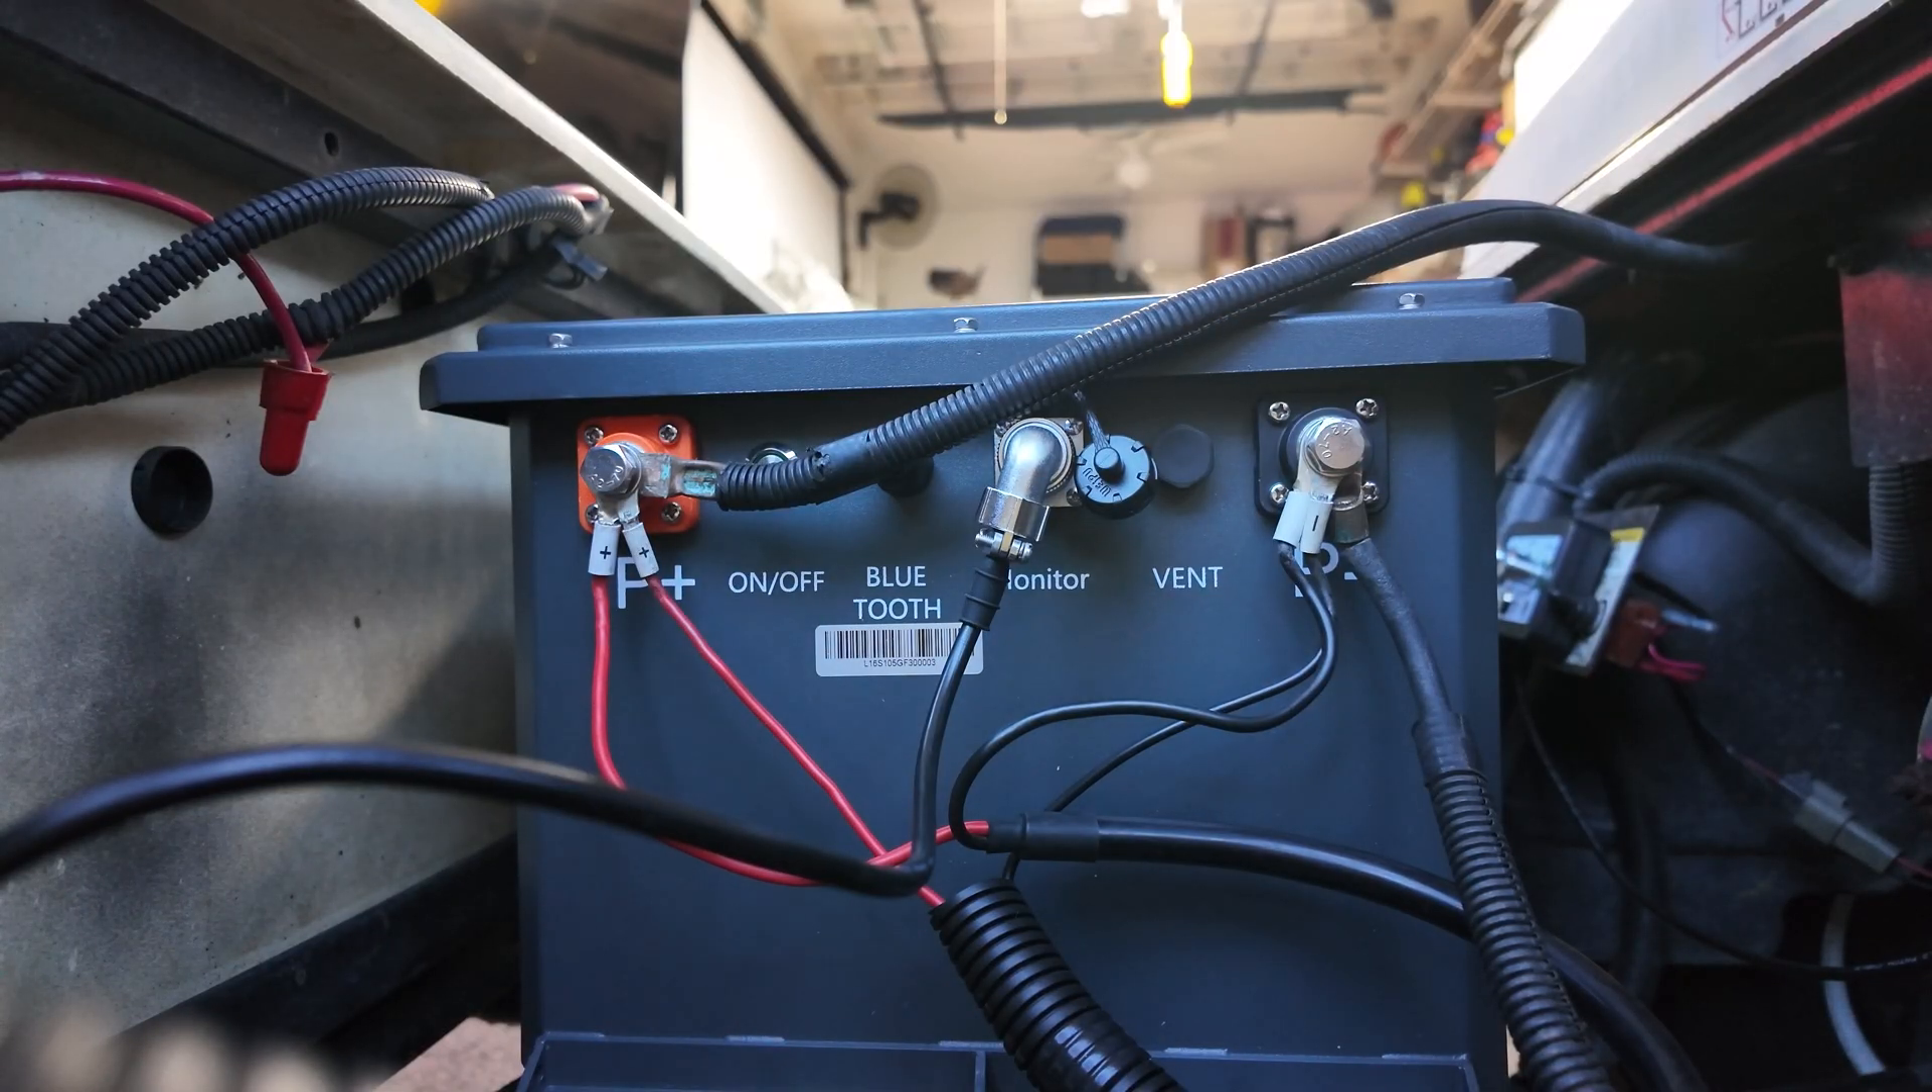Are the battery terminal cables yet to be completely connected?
No.